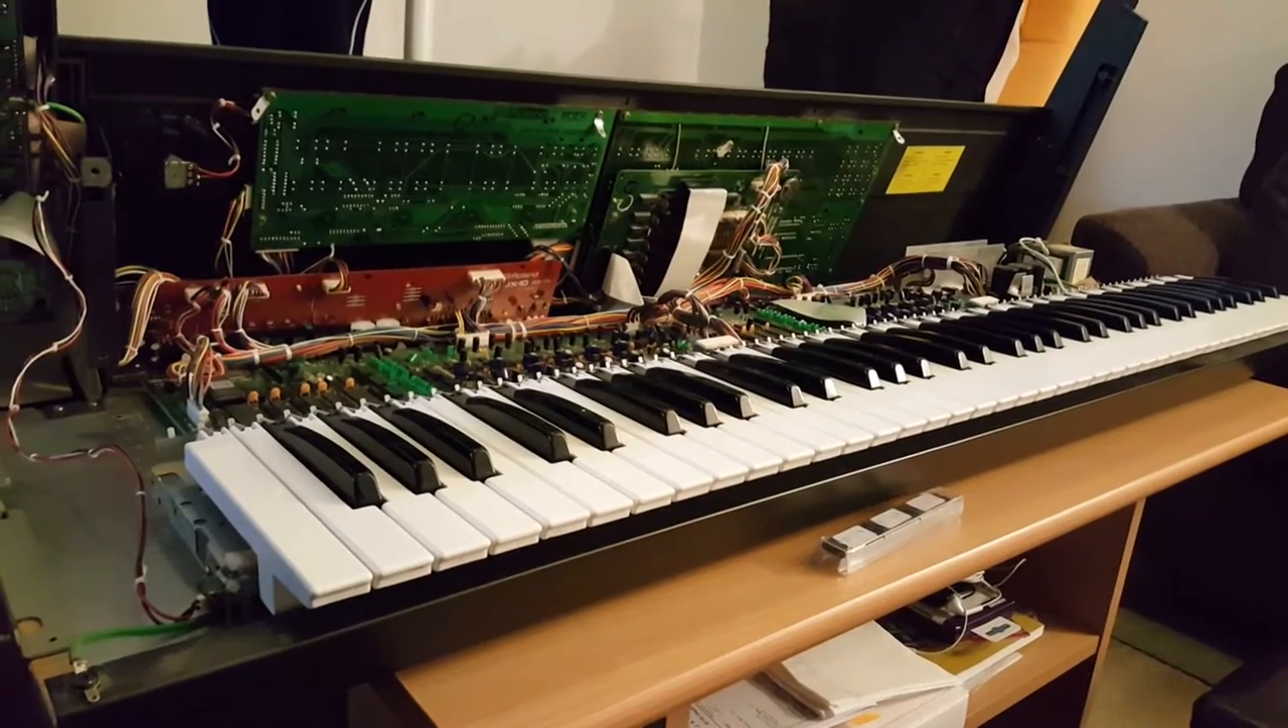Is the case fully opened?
Yes.